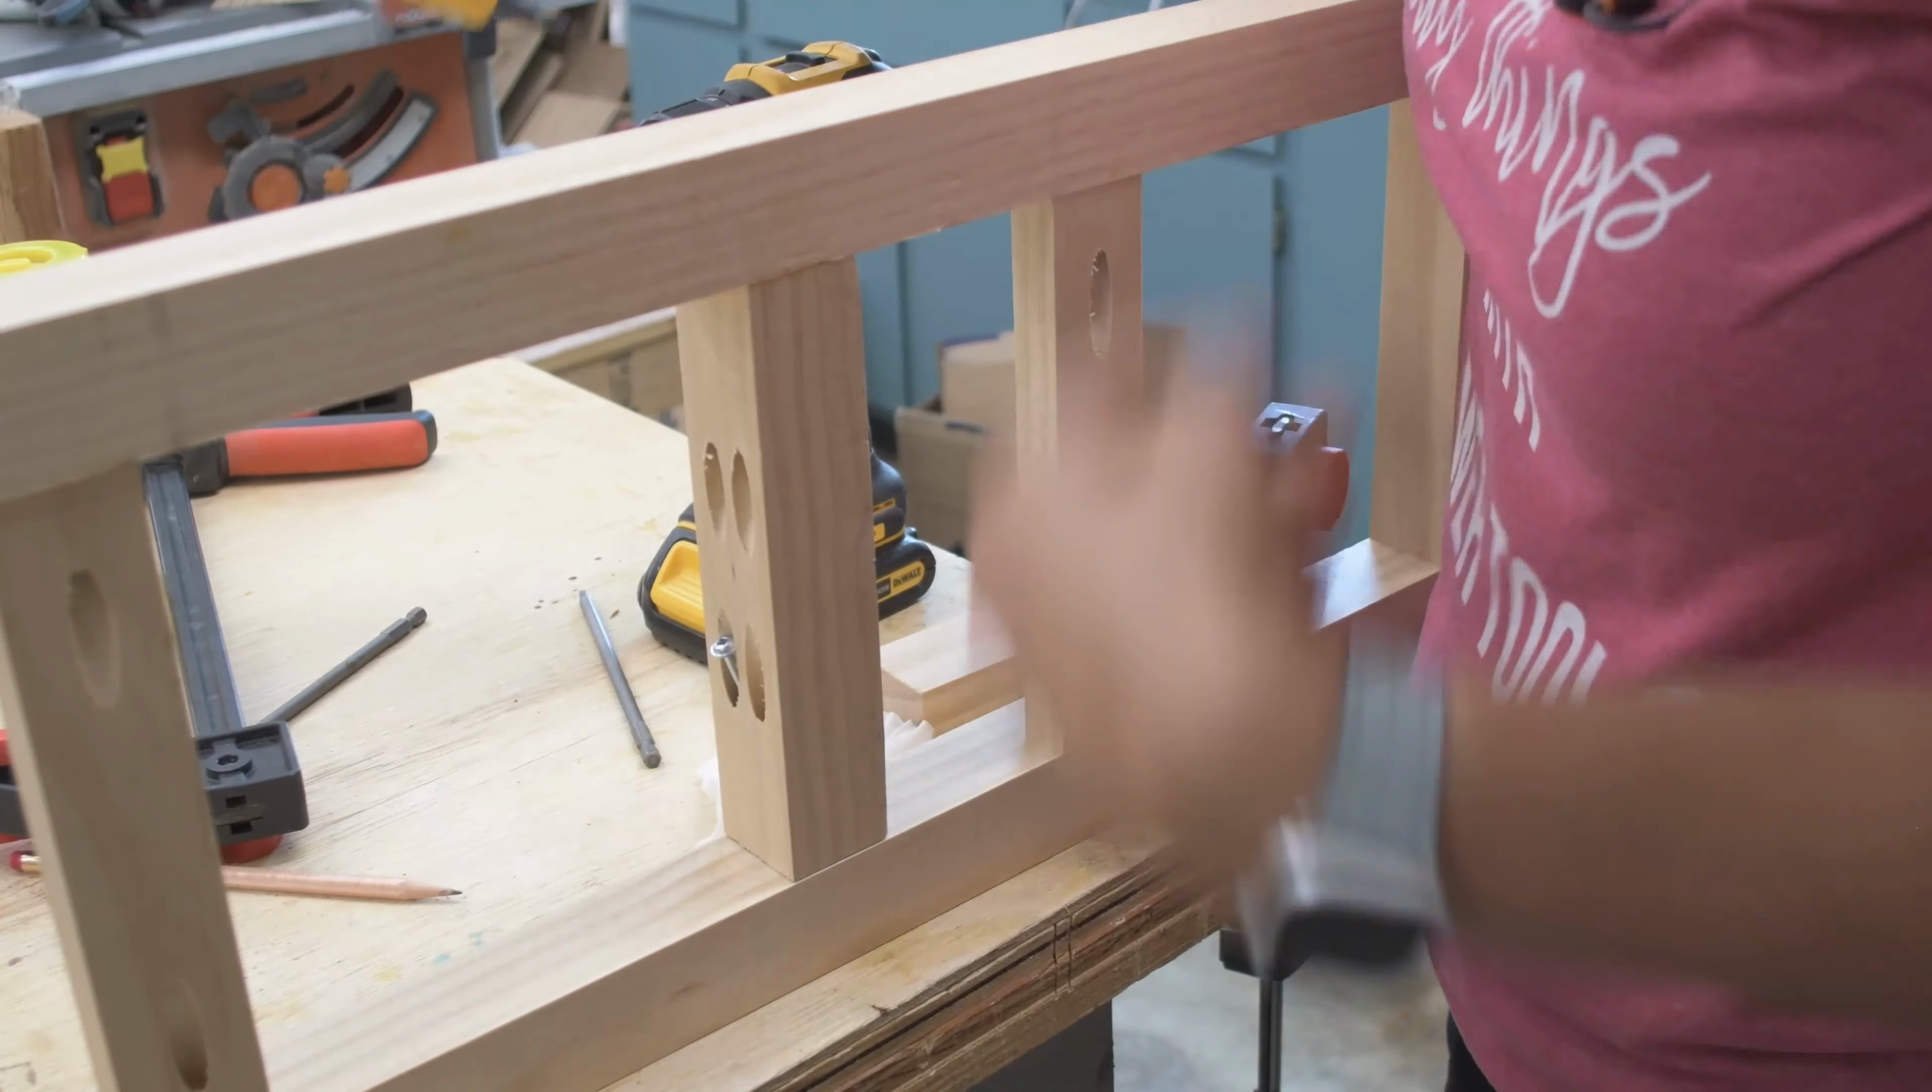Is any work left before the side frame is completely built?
Yes.